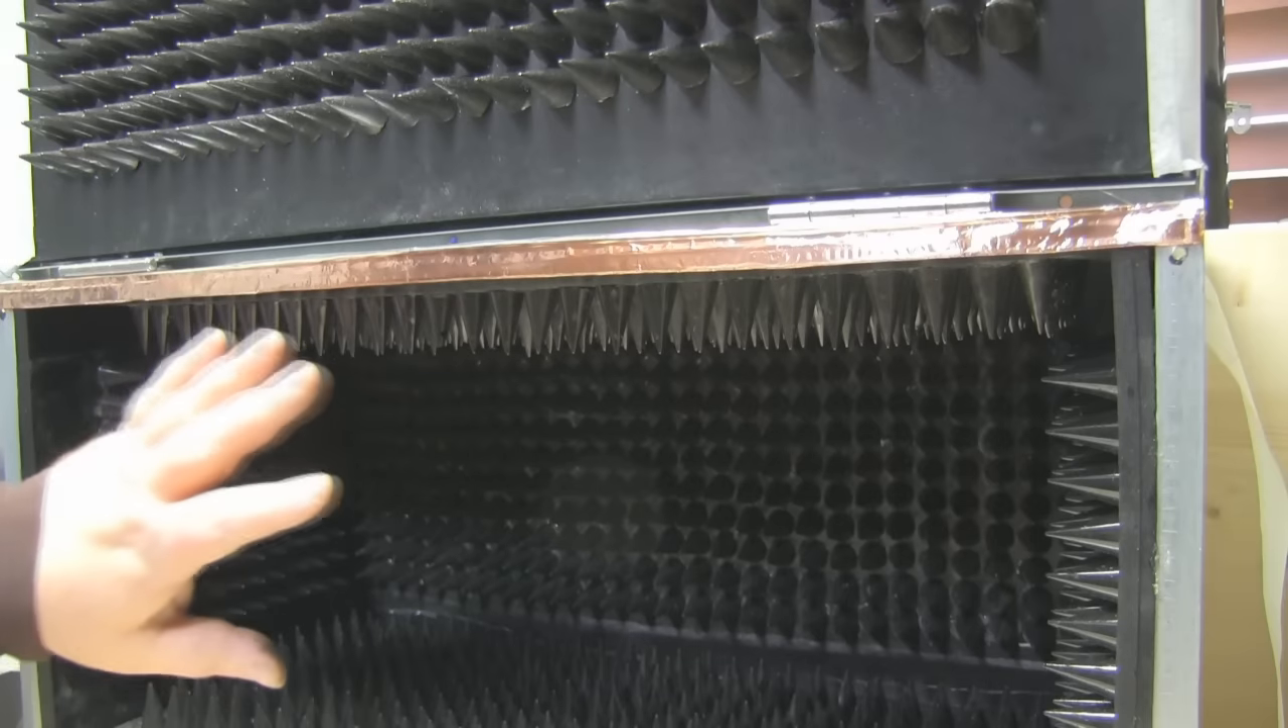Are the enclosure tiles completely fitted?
Yes.